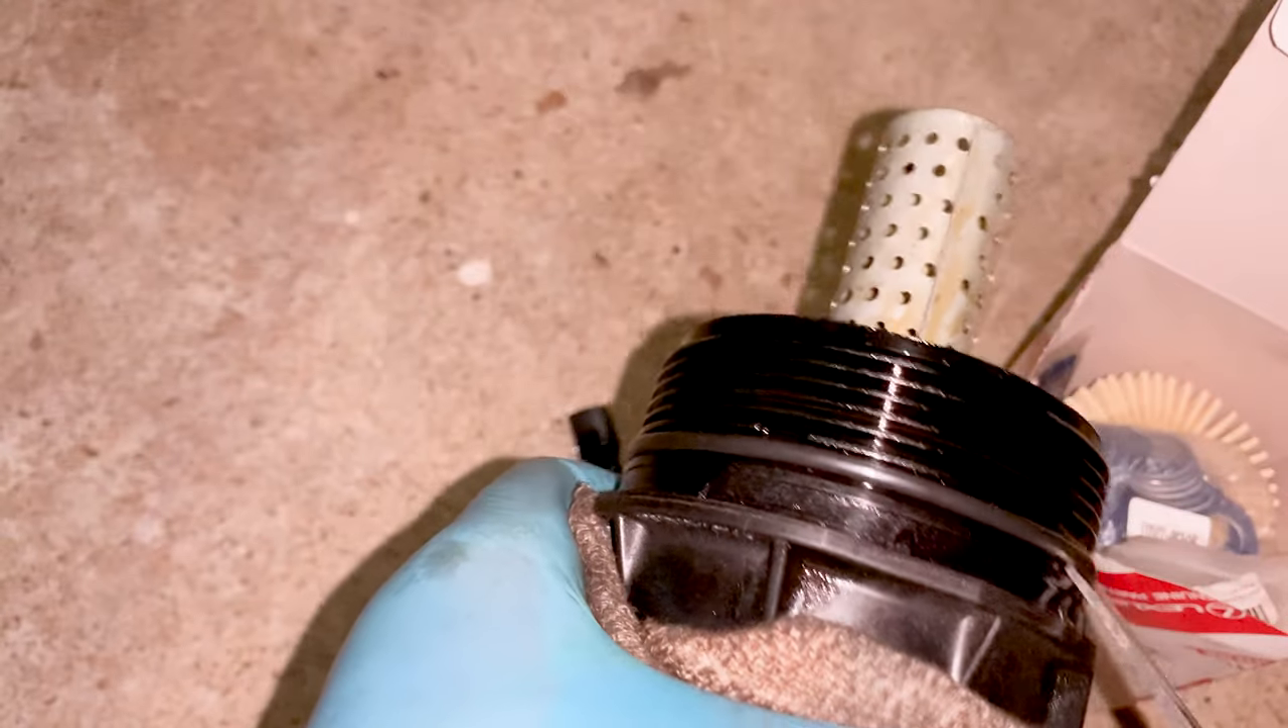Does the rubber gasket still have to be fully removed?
Yes.